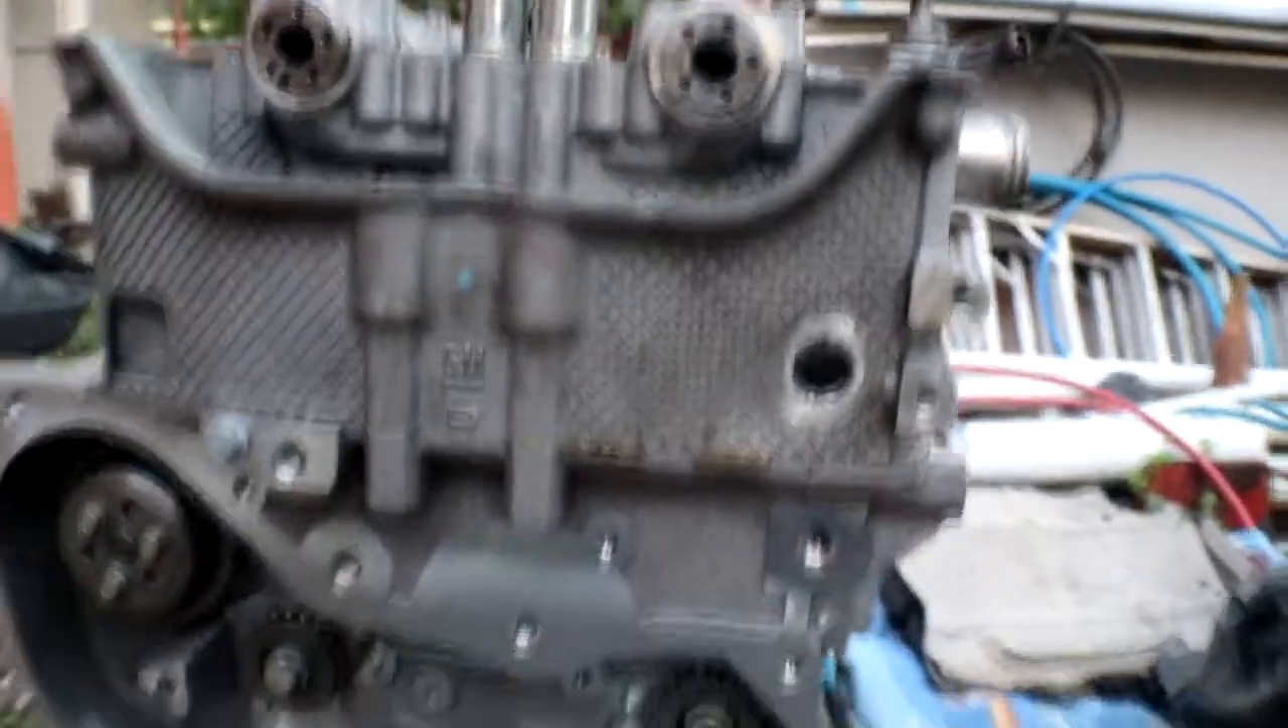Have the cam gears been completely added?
No.